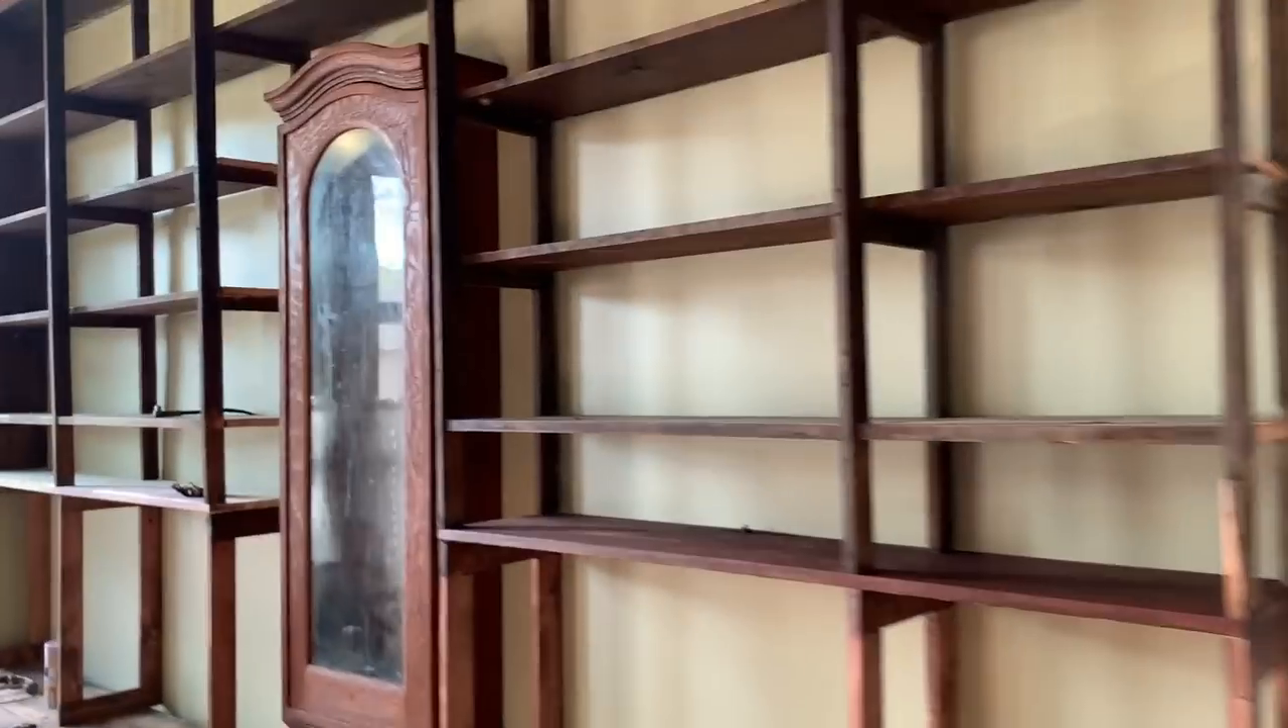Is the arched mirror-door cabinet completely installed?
Yes.